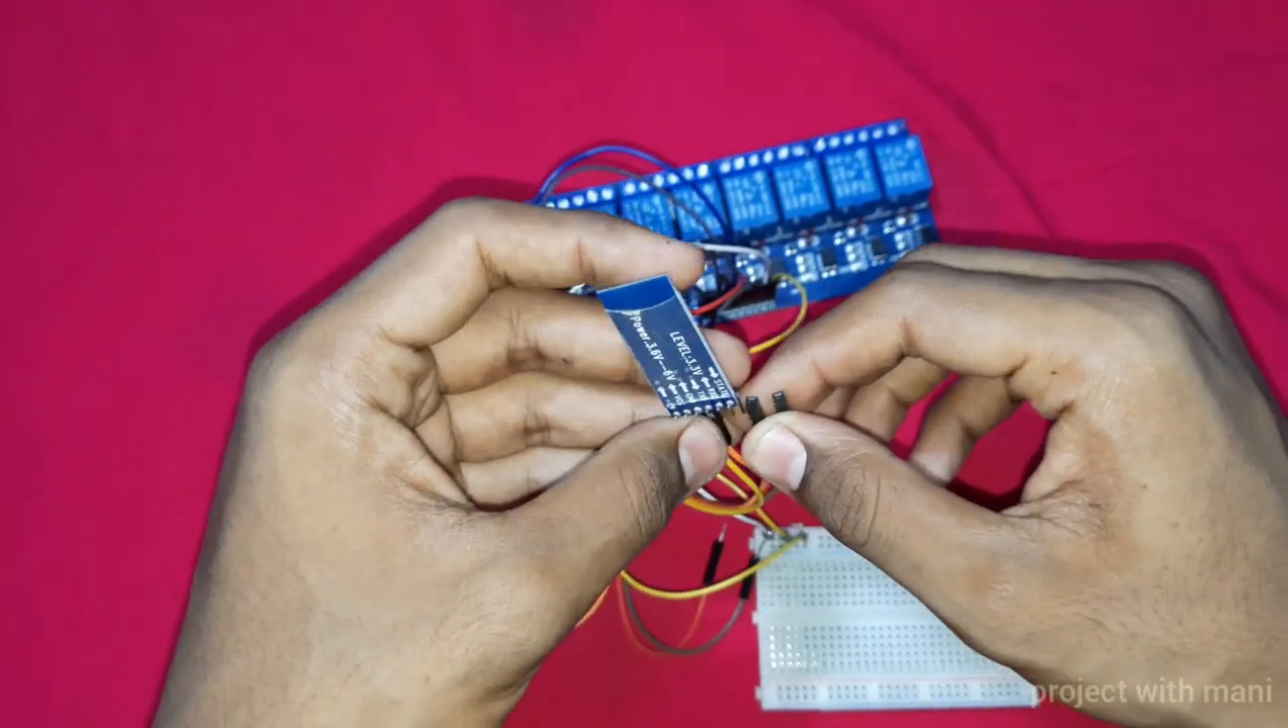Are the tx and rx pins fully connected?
No.